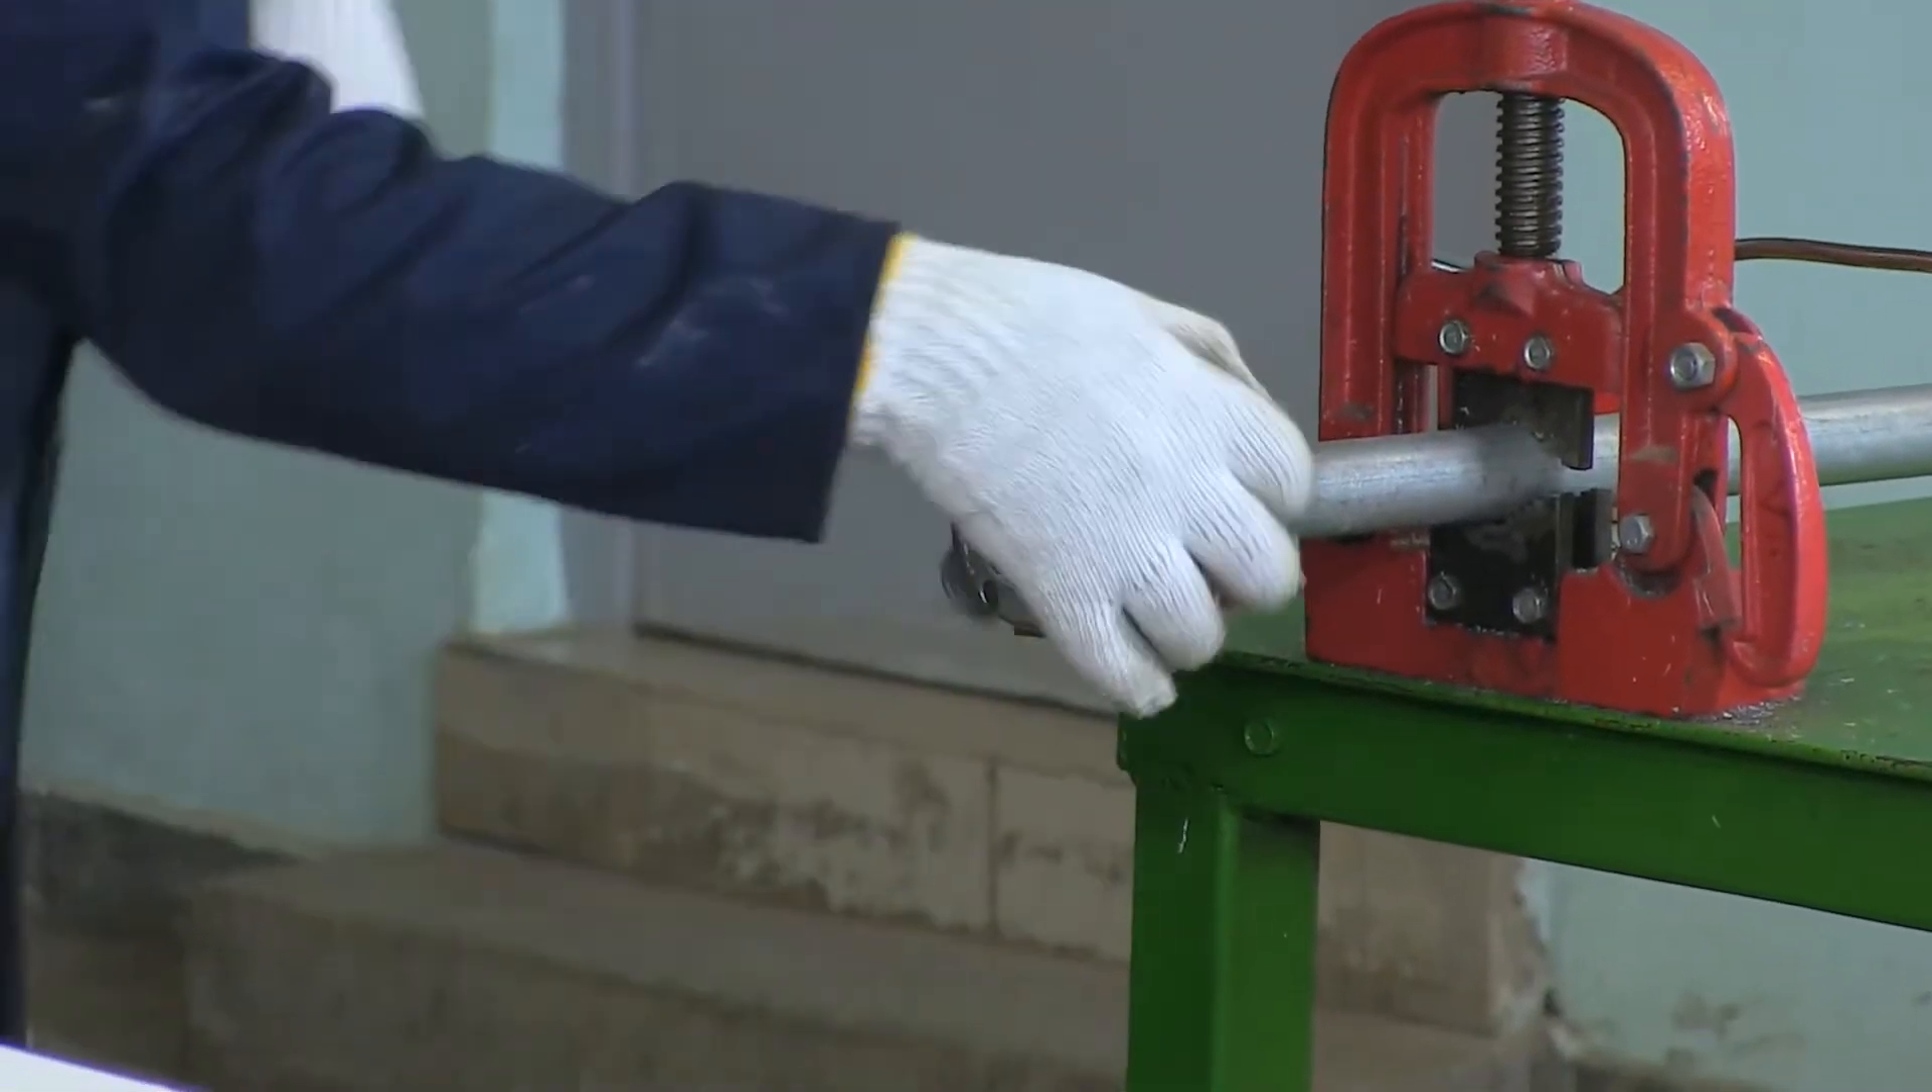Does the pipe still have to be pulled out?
Yes.